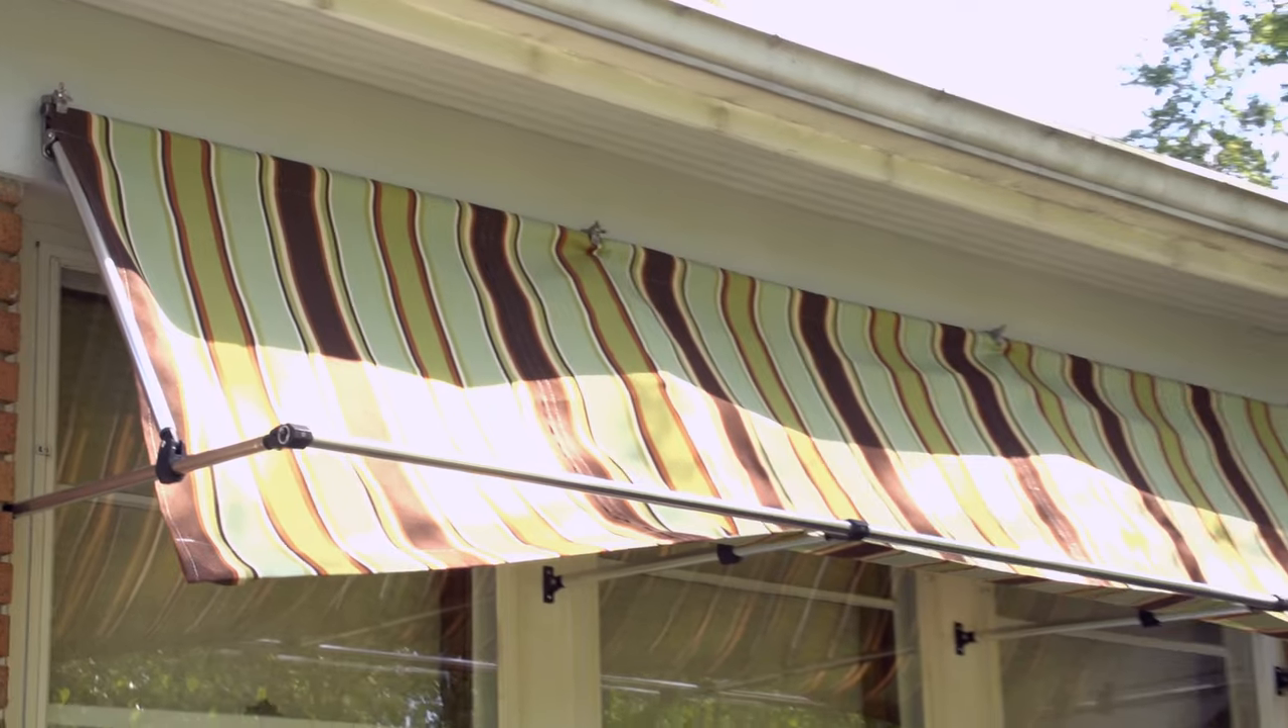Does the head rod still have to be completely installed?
No.